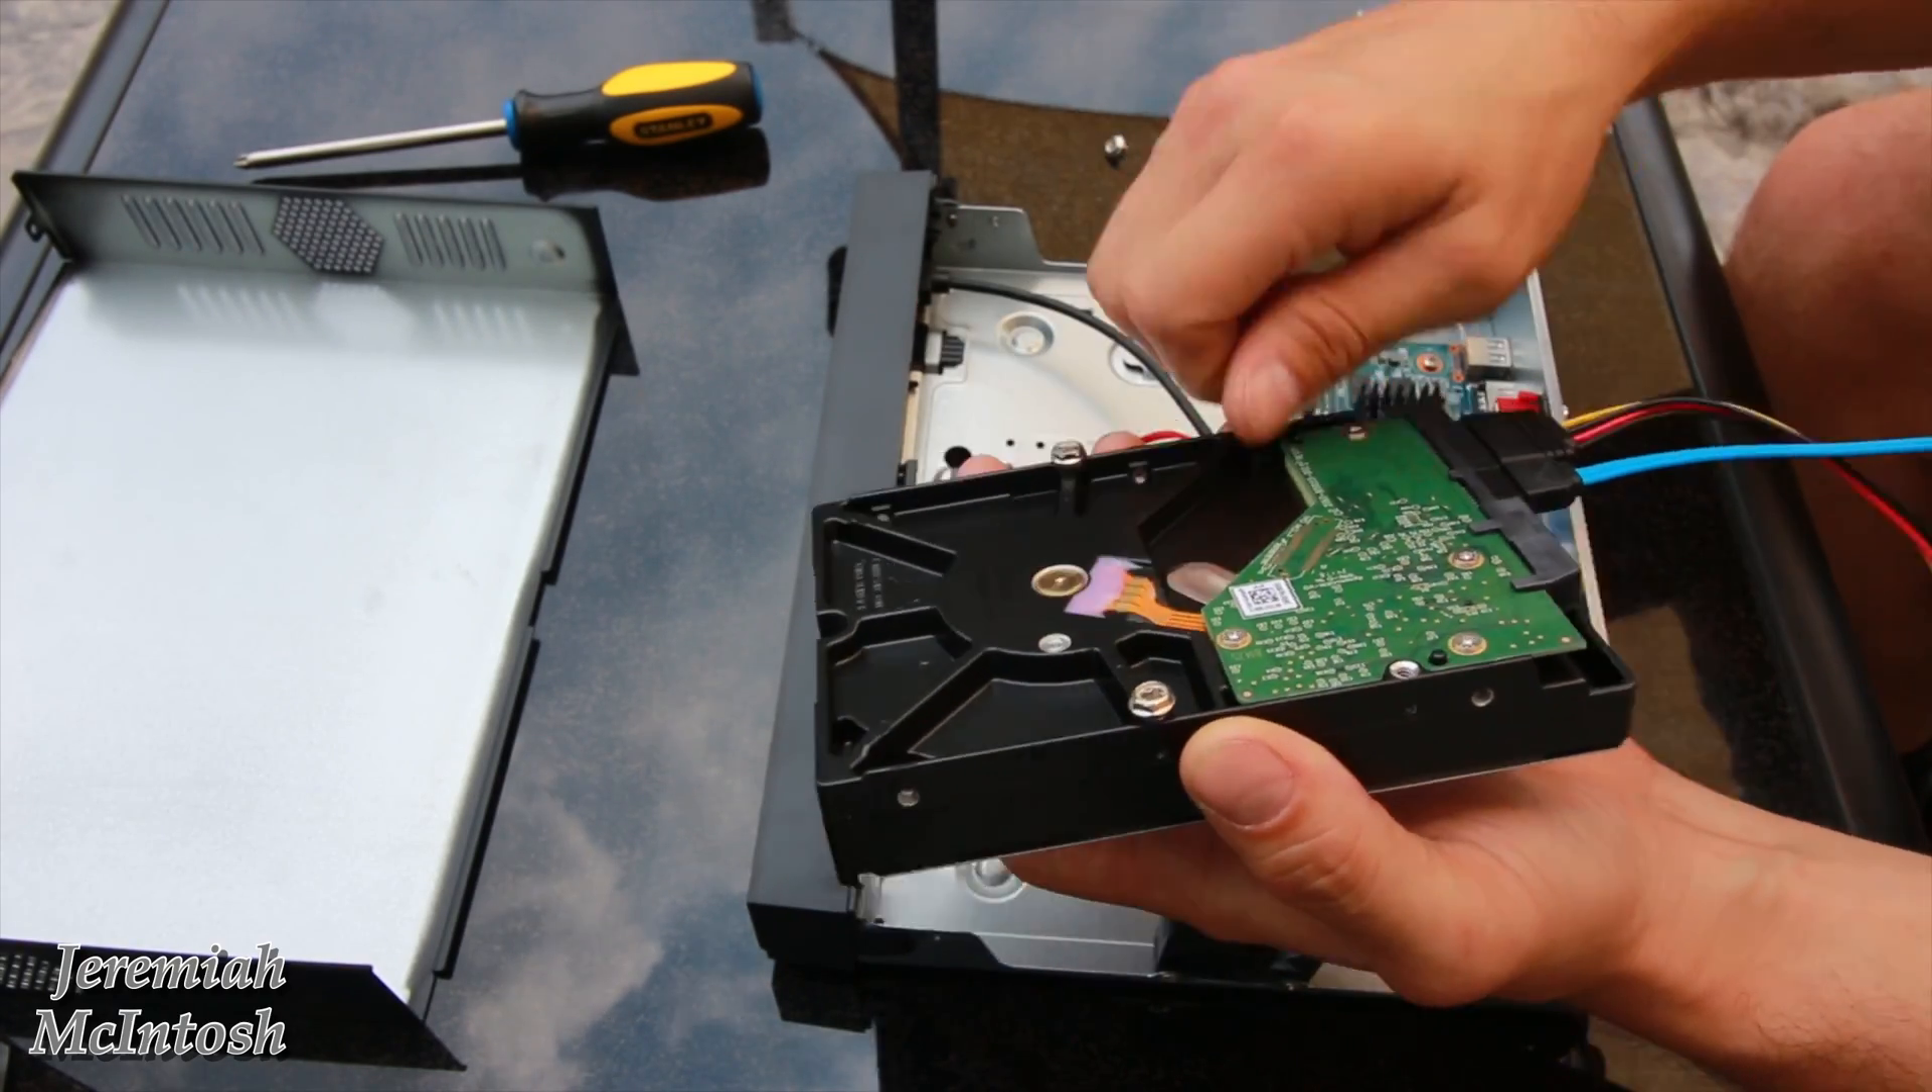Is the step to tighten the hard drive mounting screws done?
No.